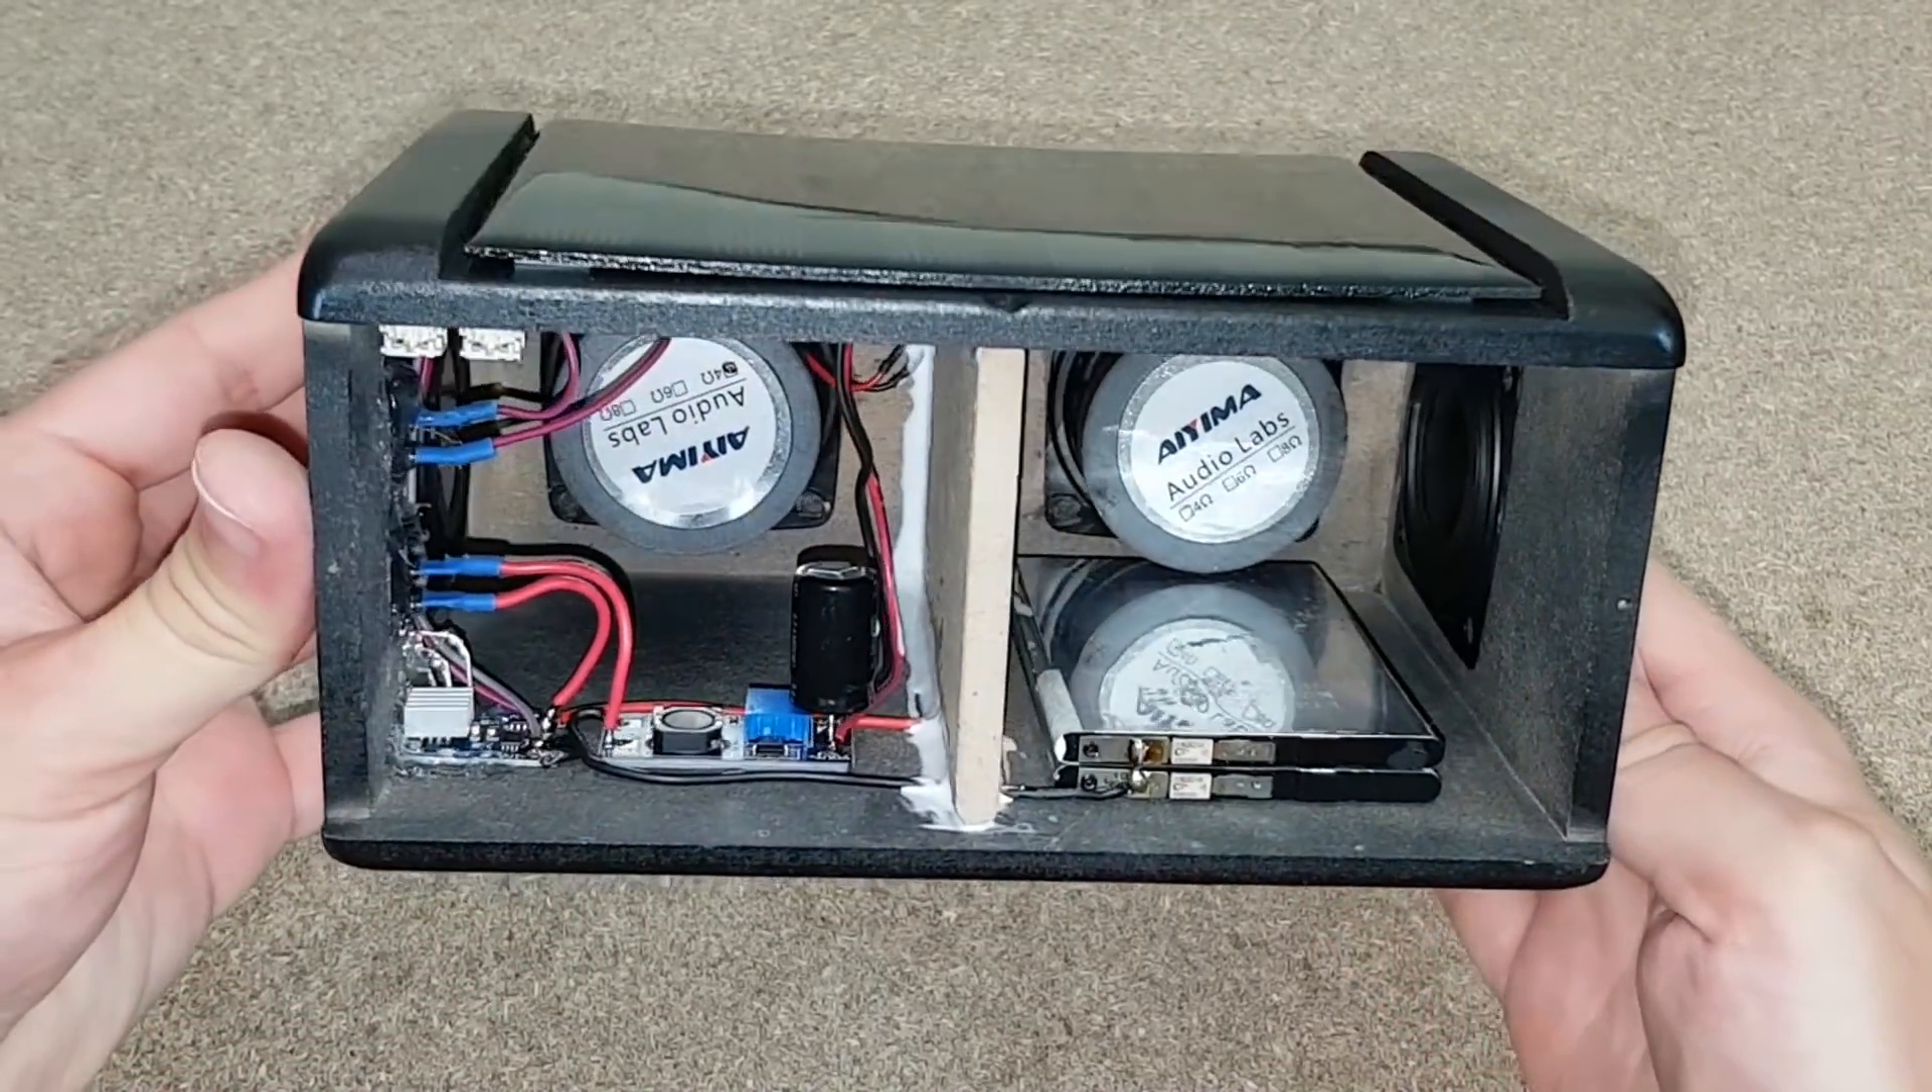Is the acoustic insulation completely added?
No.